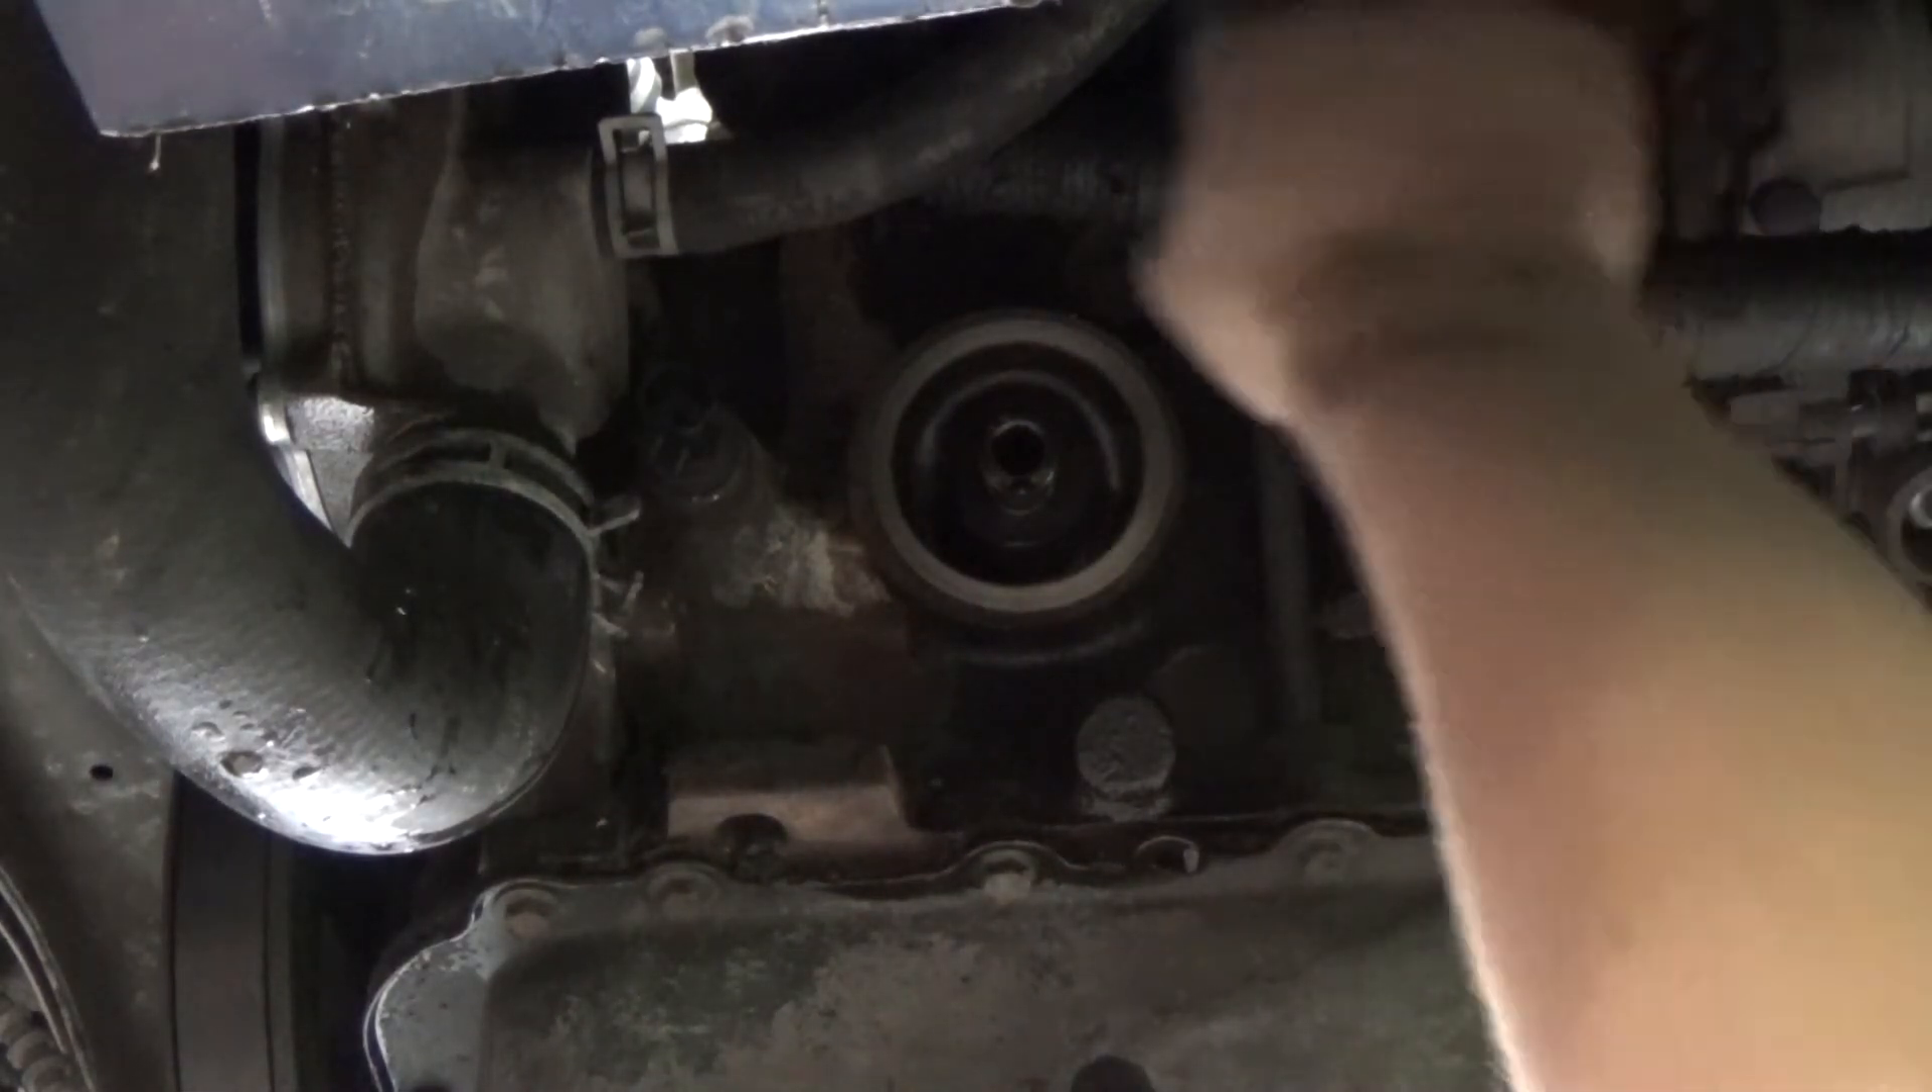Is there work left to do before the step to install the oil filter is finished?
Yes.